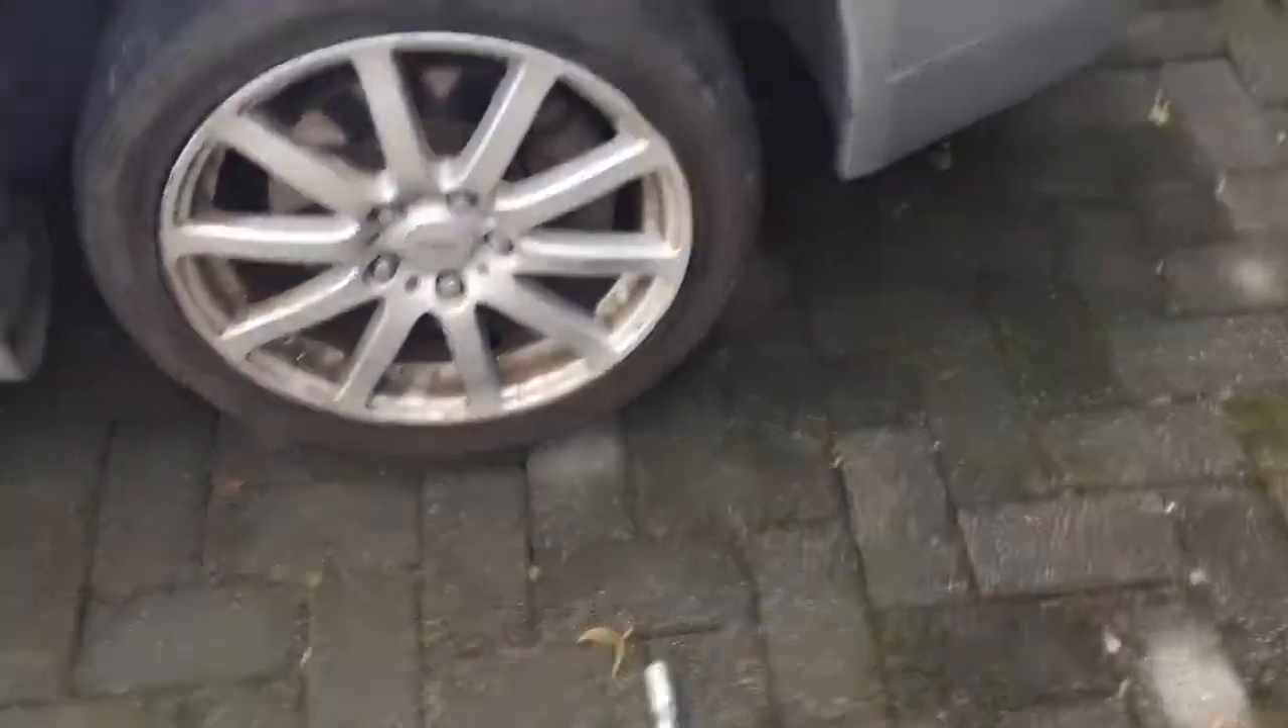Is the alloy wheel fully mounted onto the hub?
Yes.